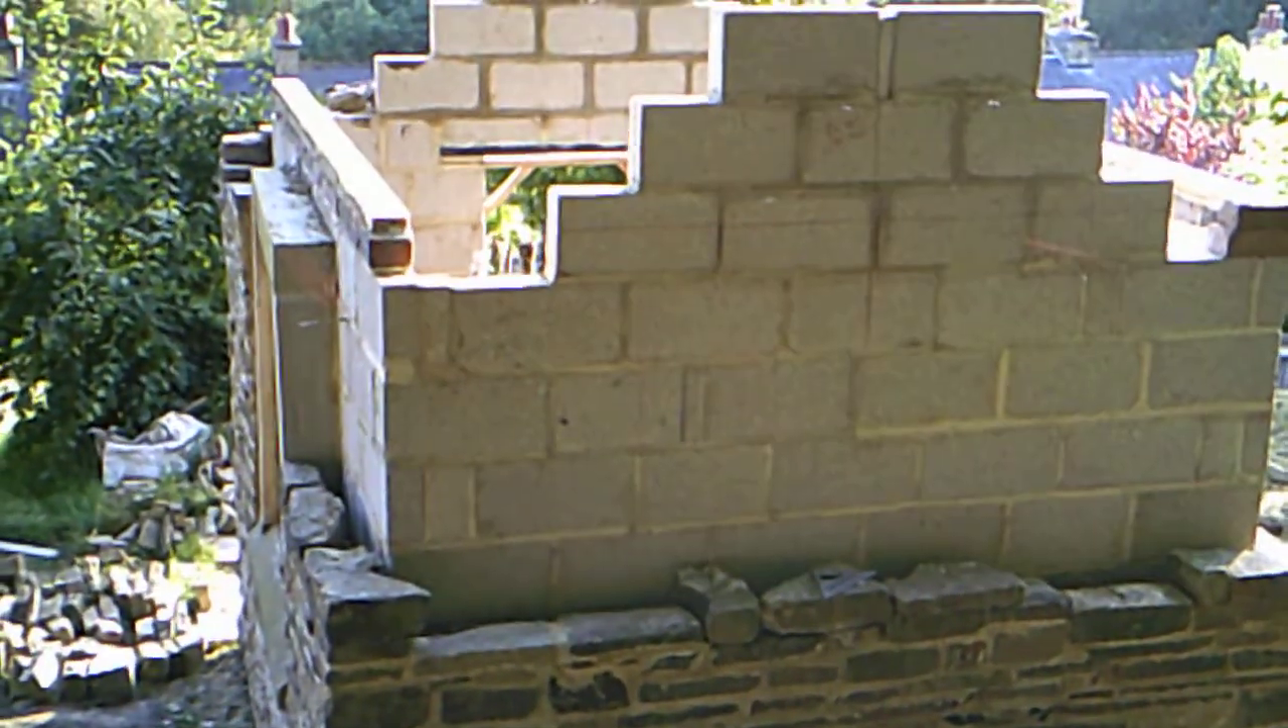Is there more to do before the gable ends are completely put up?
Yes.